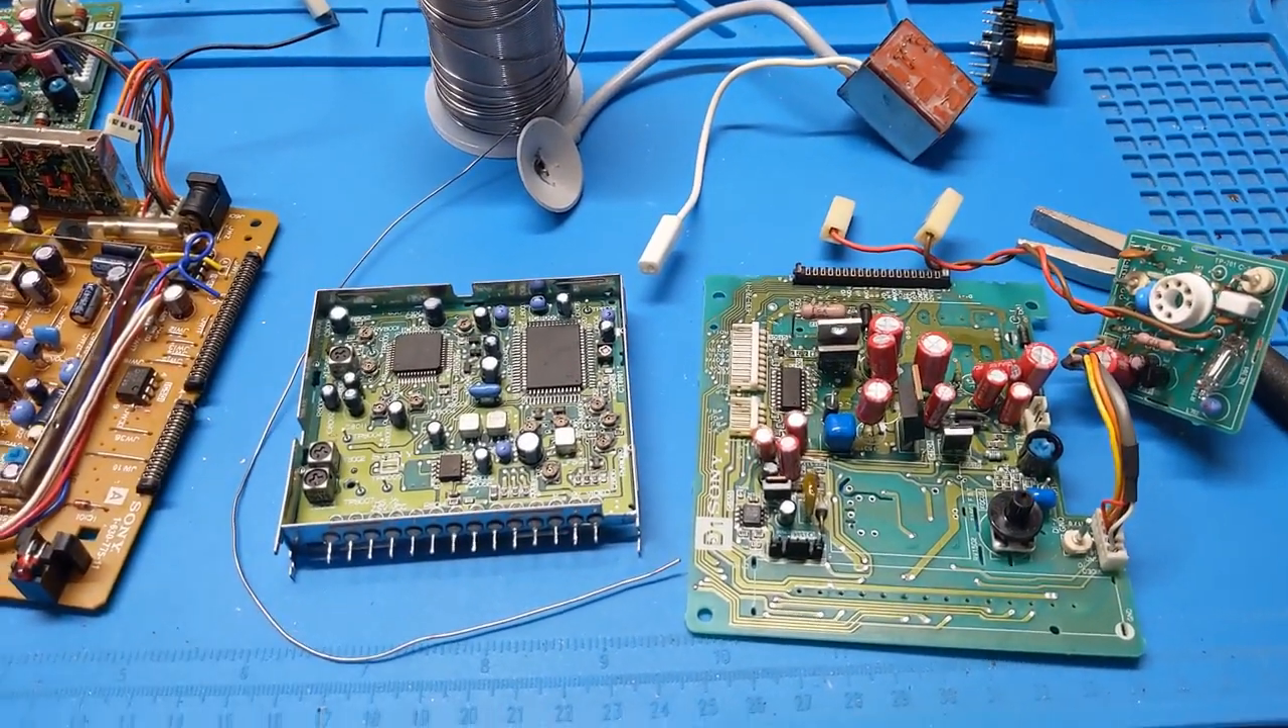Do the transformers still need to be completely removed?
No.